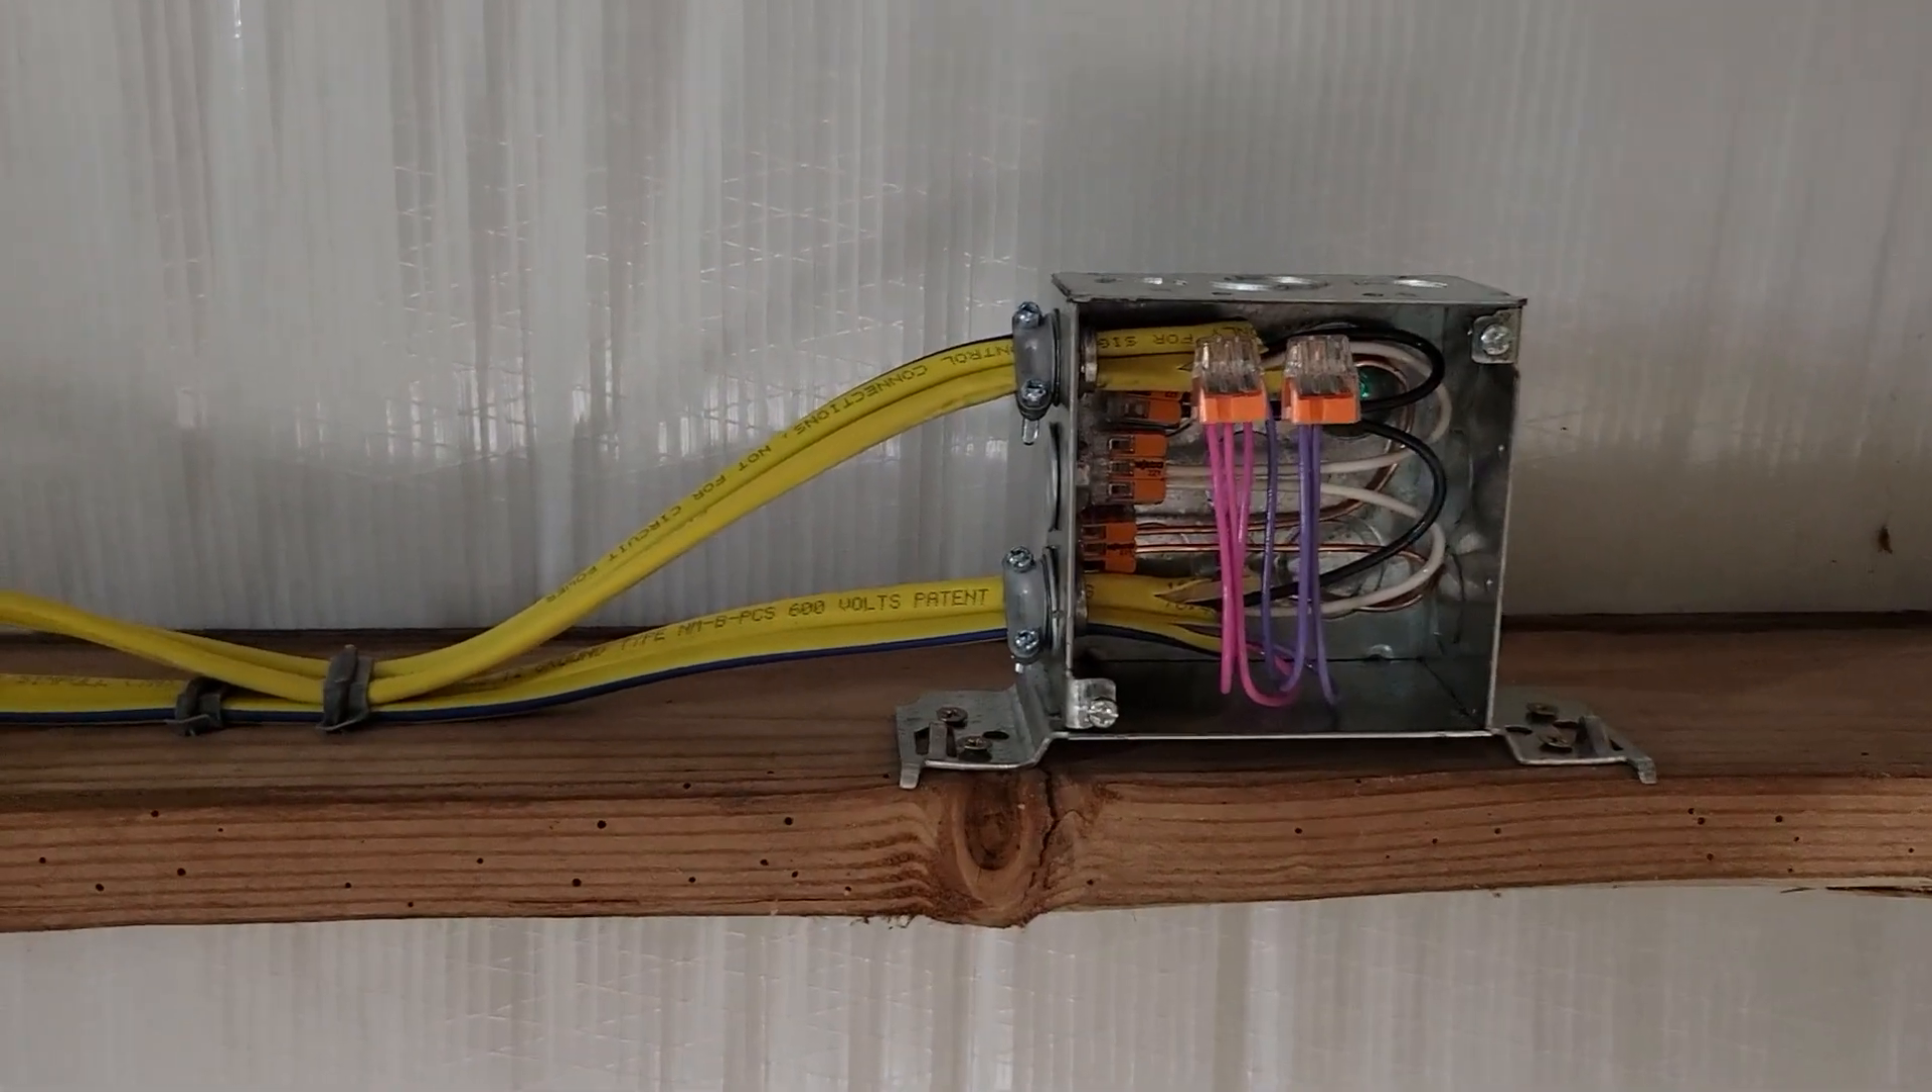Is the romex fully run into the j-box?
Yes.